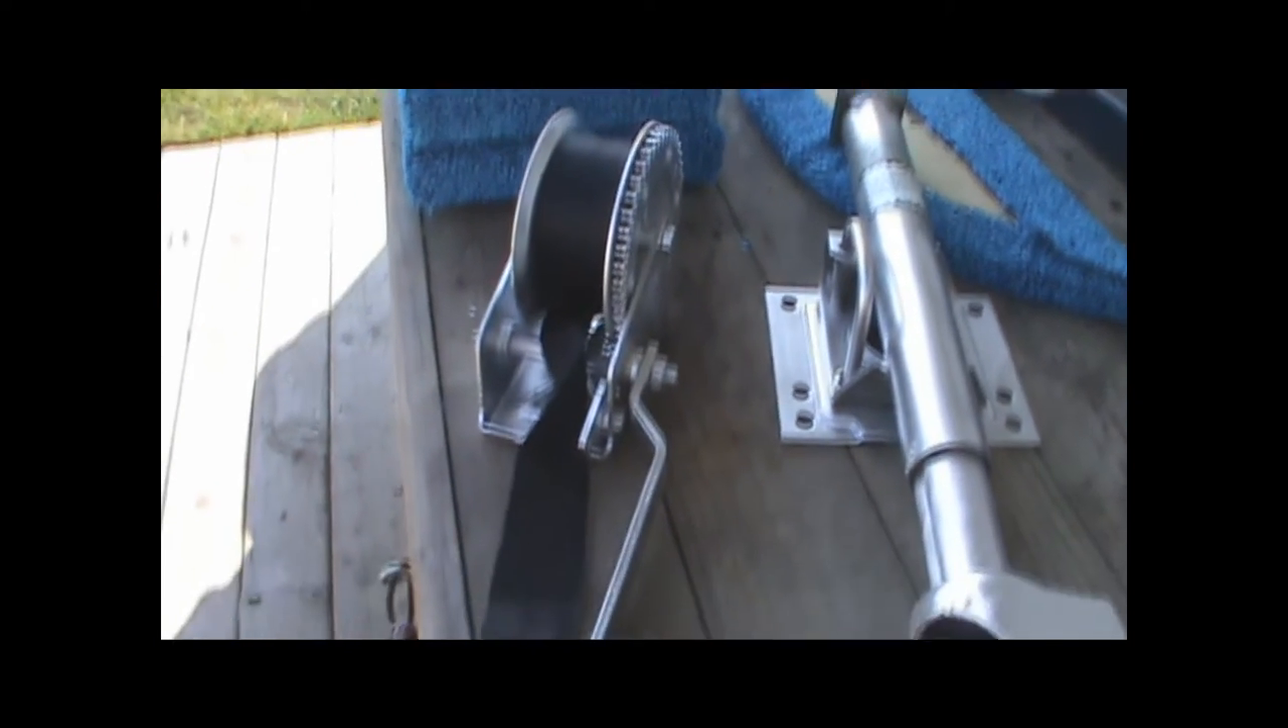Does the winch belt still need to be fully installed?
No.